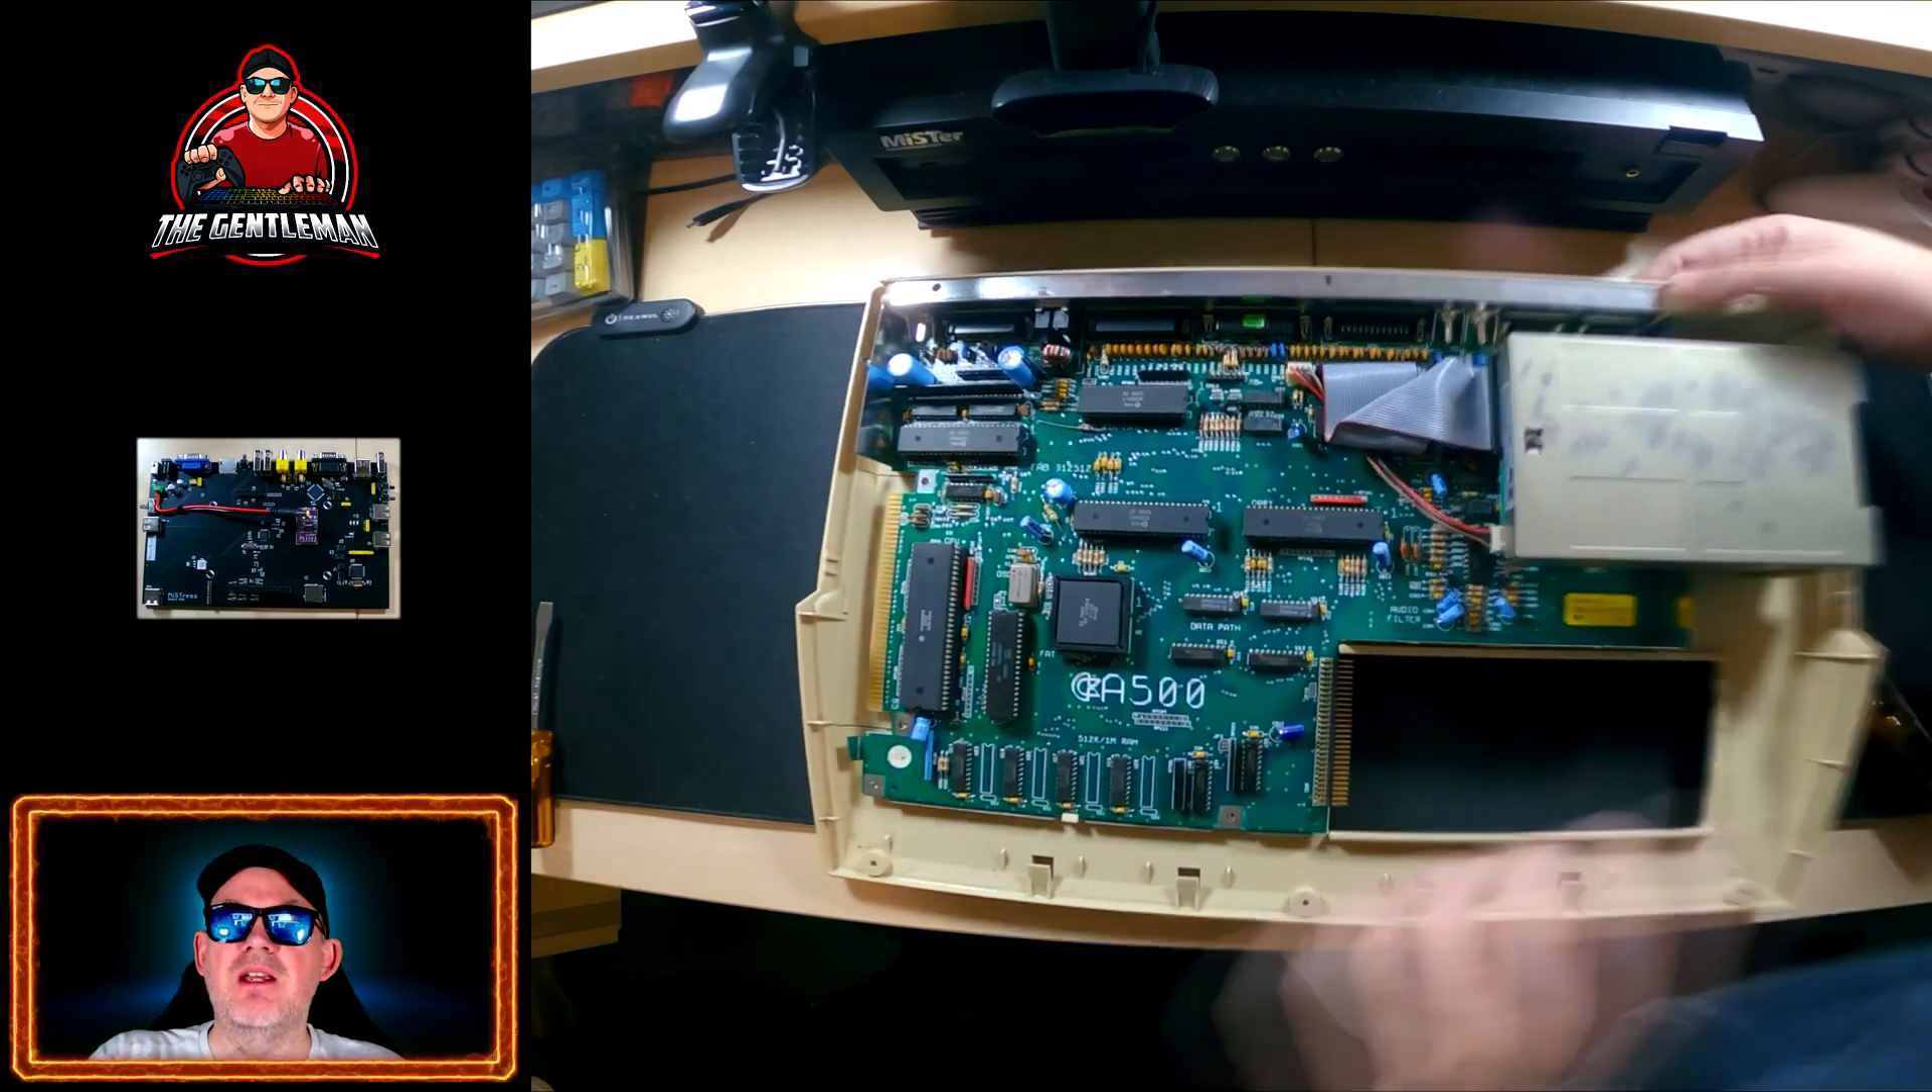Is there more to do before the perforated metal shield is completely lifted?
No.